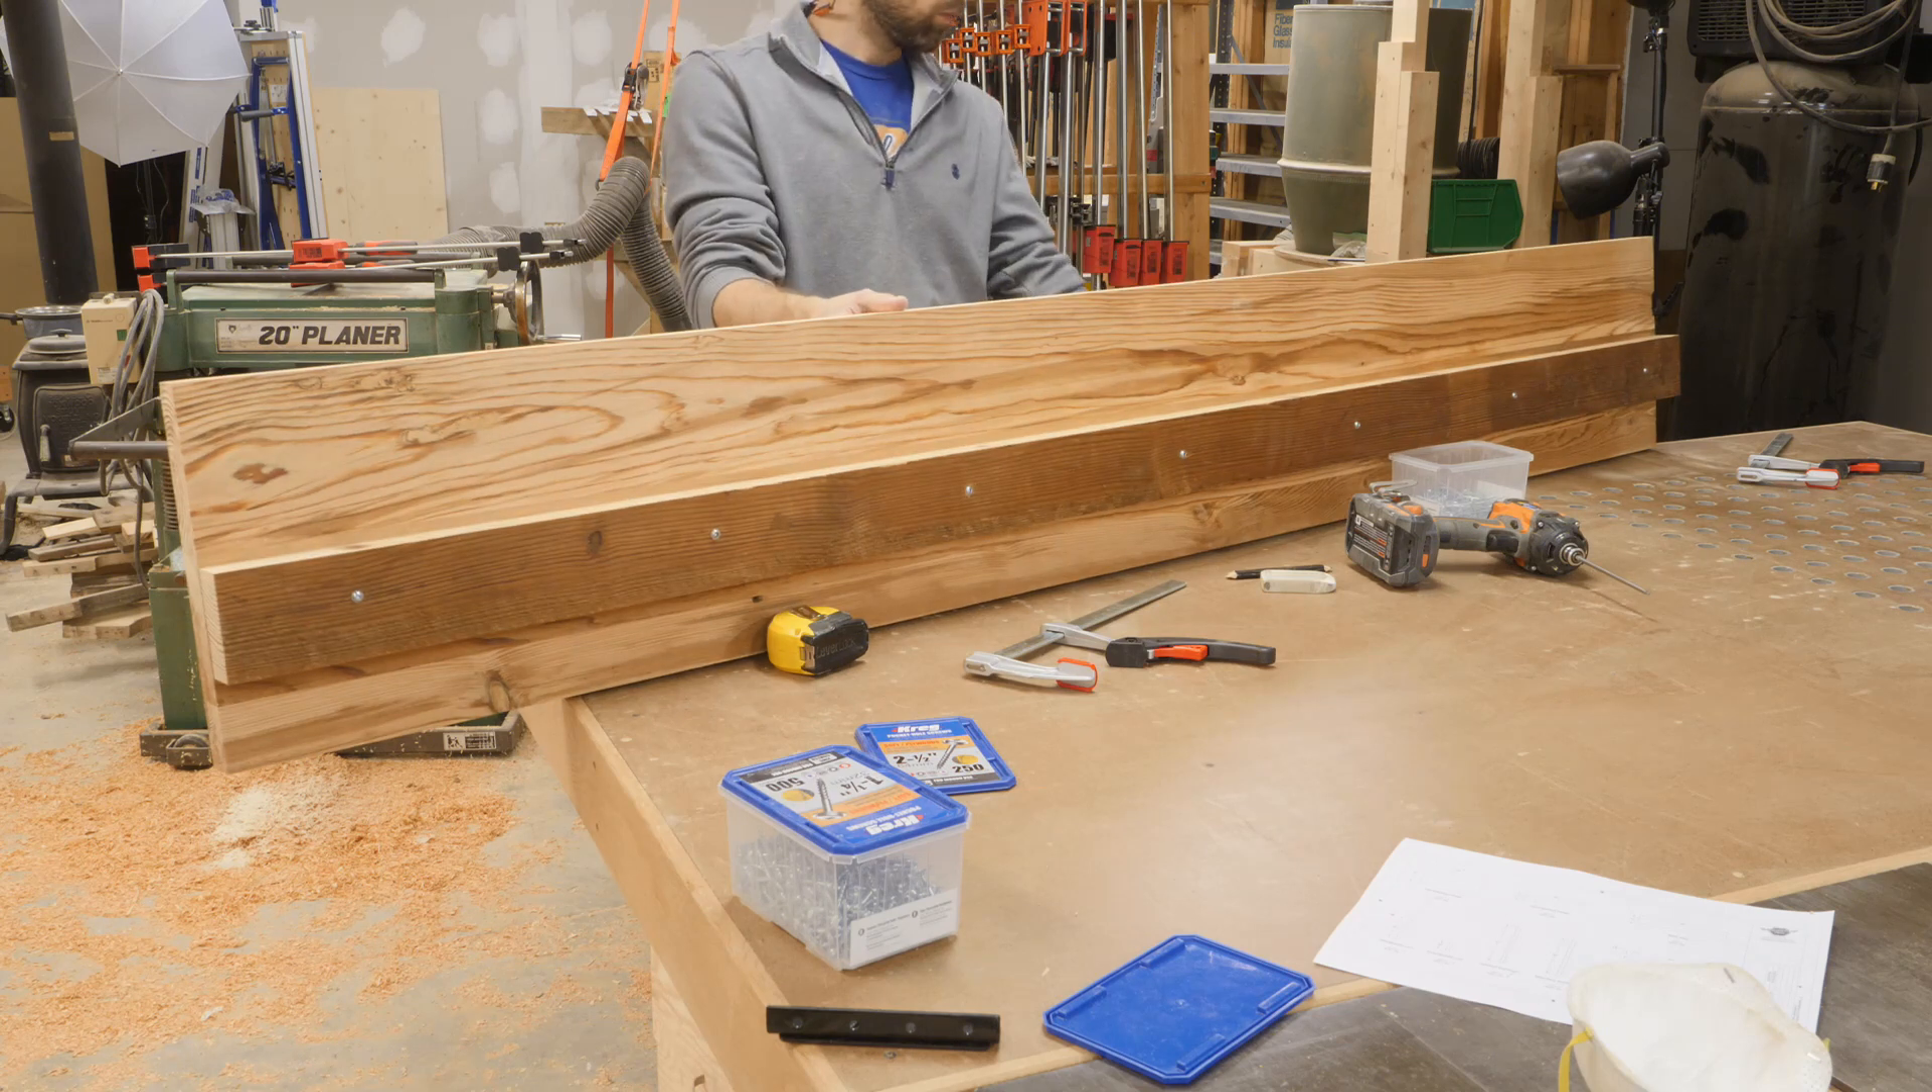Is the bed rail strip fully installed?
Yes.